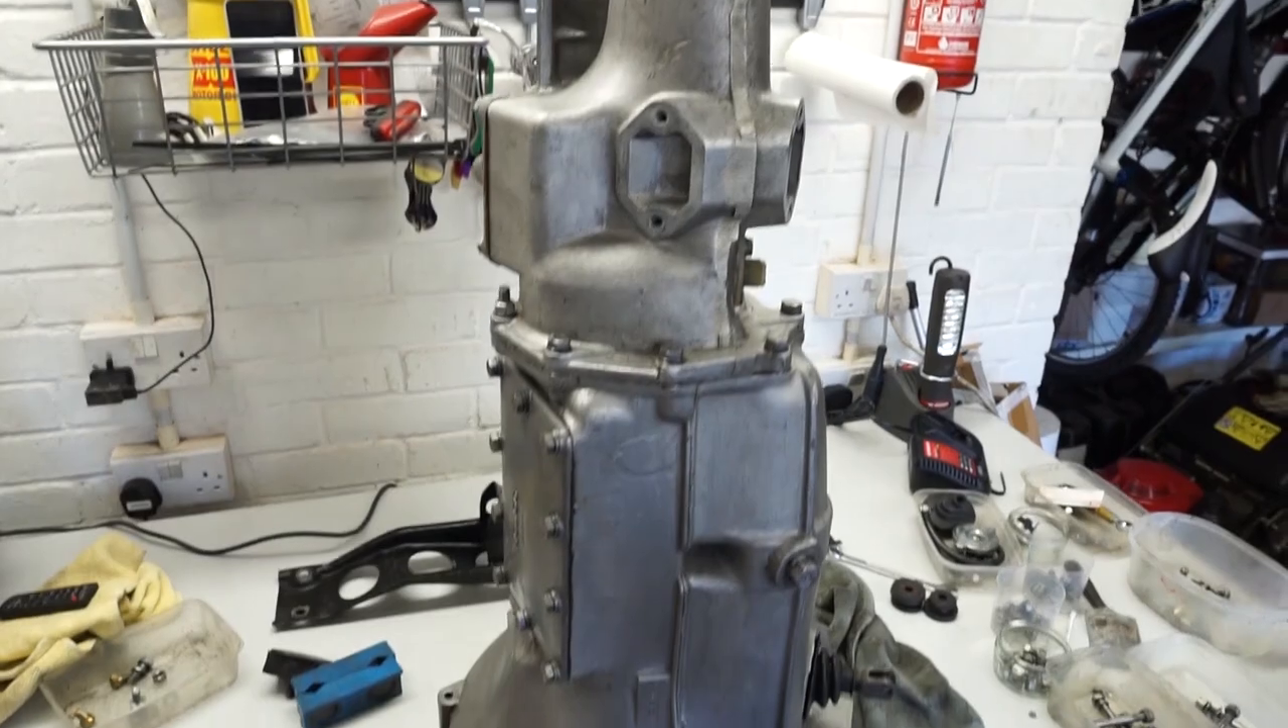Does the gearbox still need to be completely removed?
No.